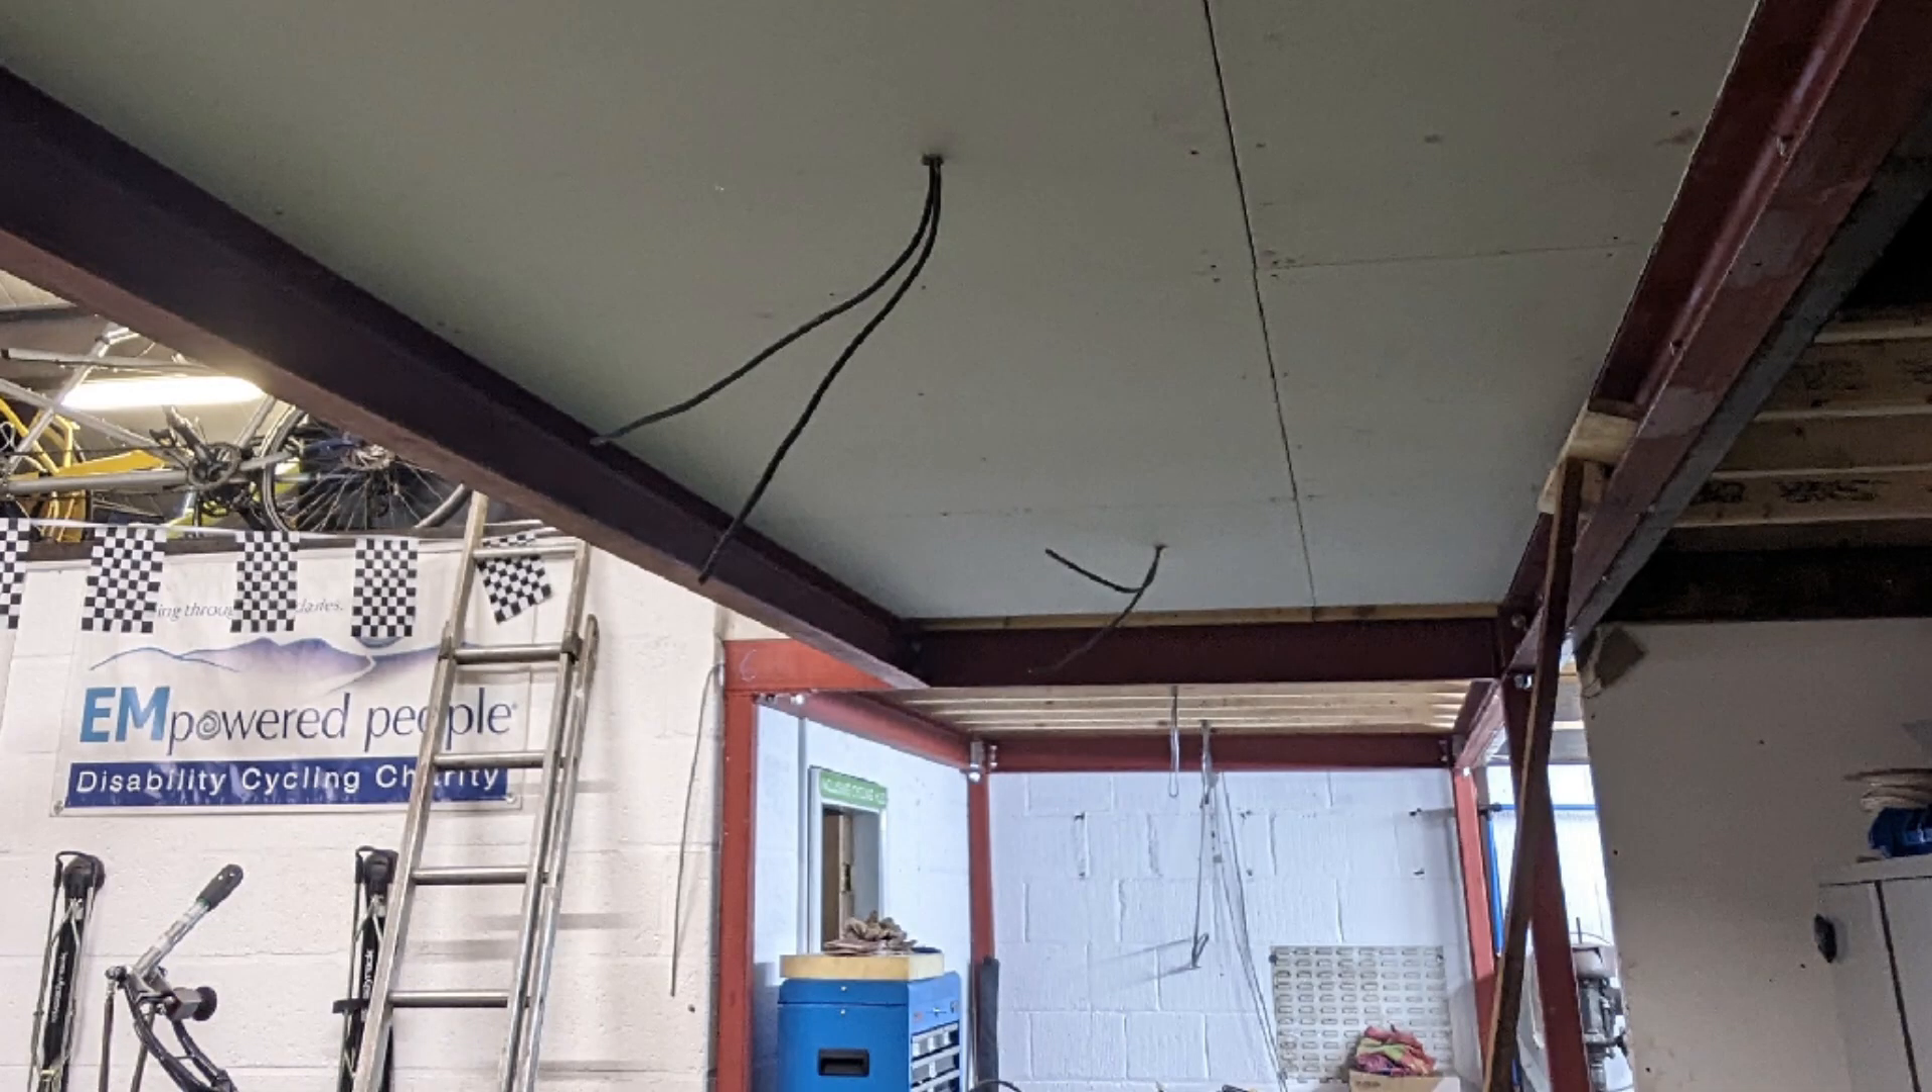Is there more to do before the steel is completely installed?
No.